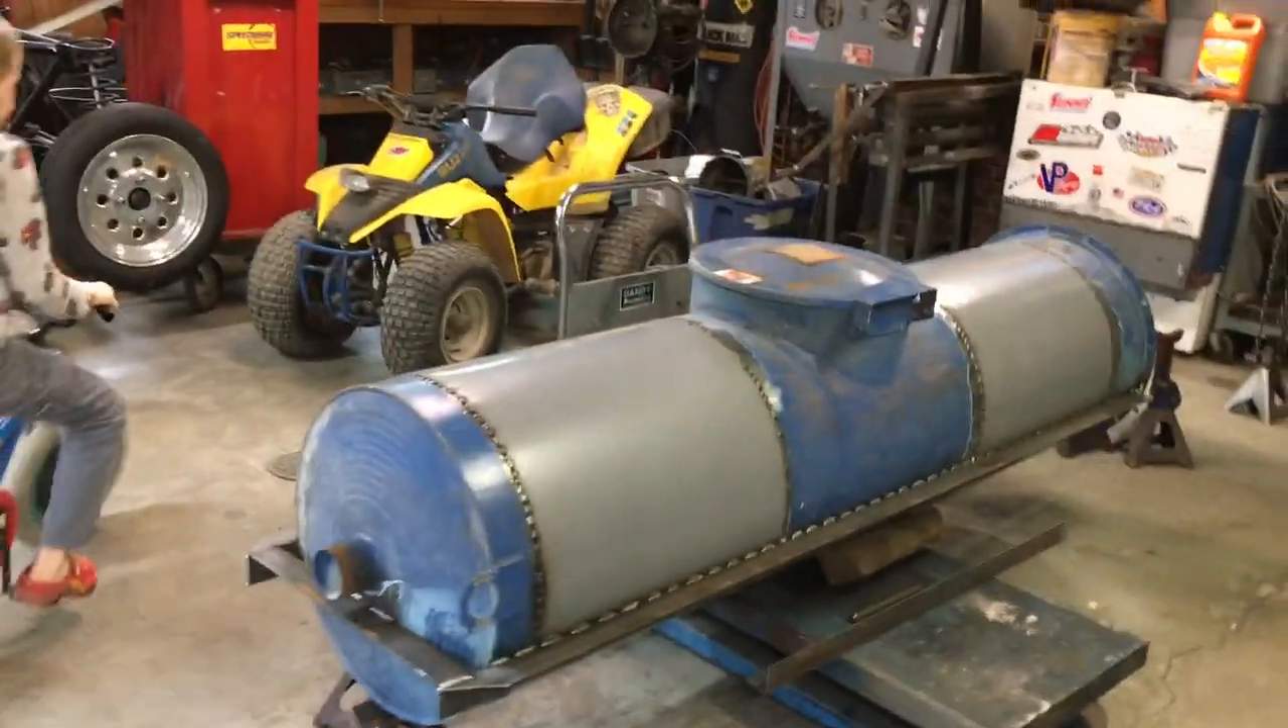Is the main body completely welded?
Yes.